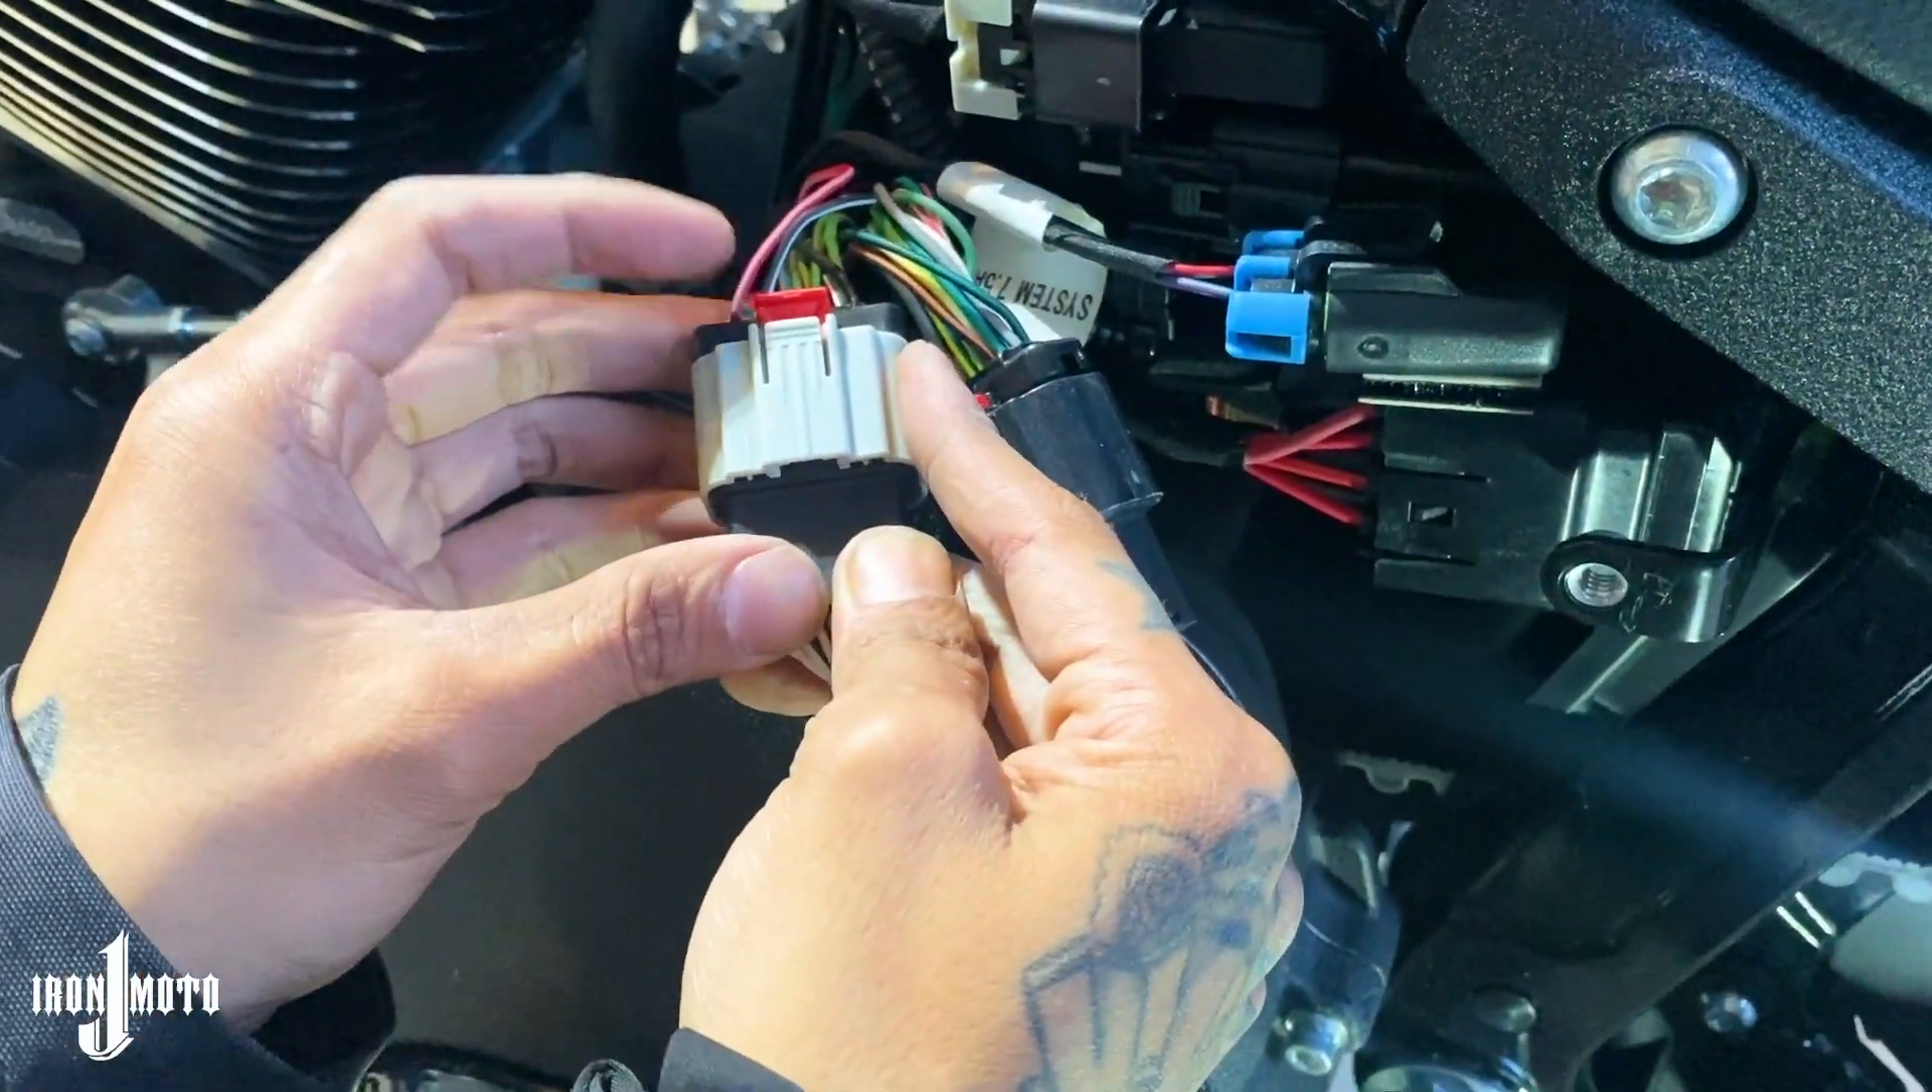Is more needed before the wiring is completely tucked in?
Yes.